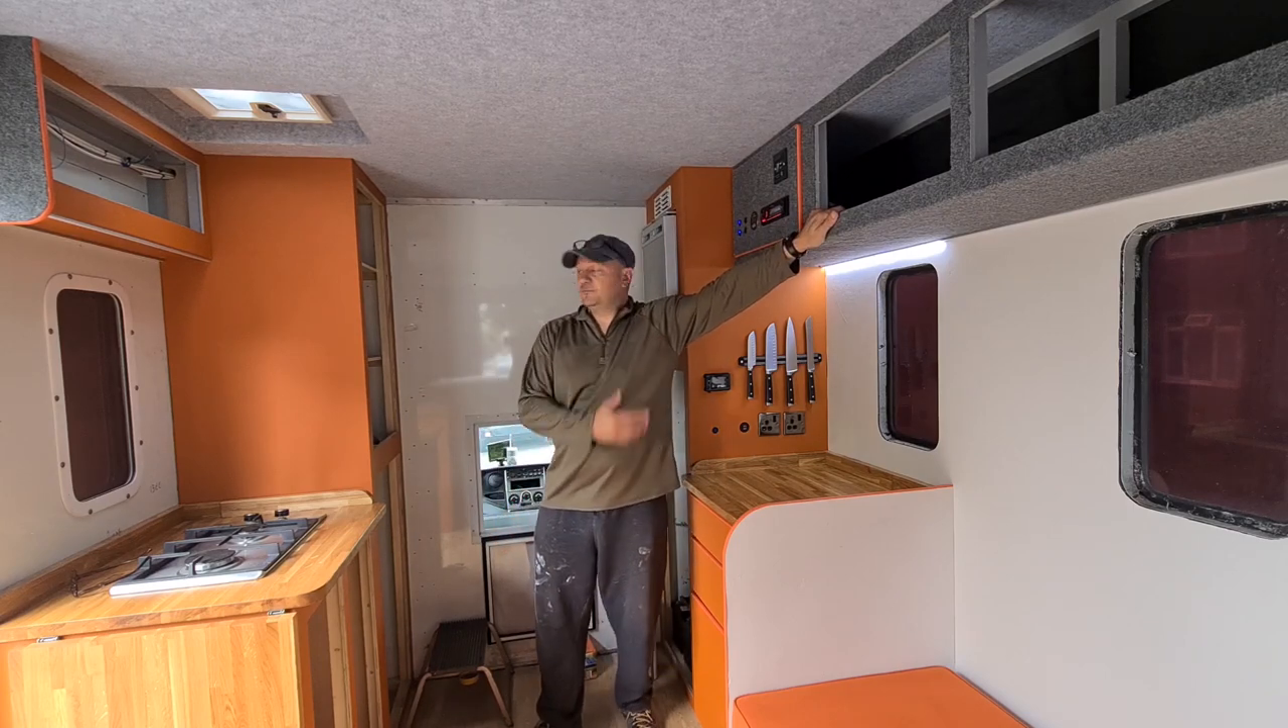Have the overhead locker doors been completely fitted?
No.